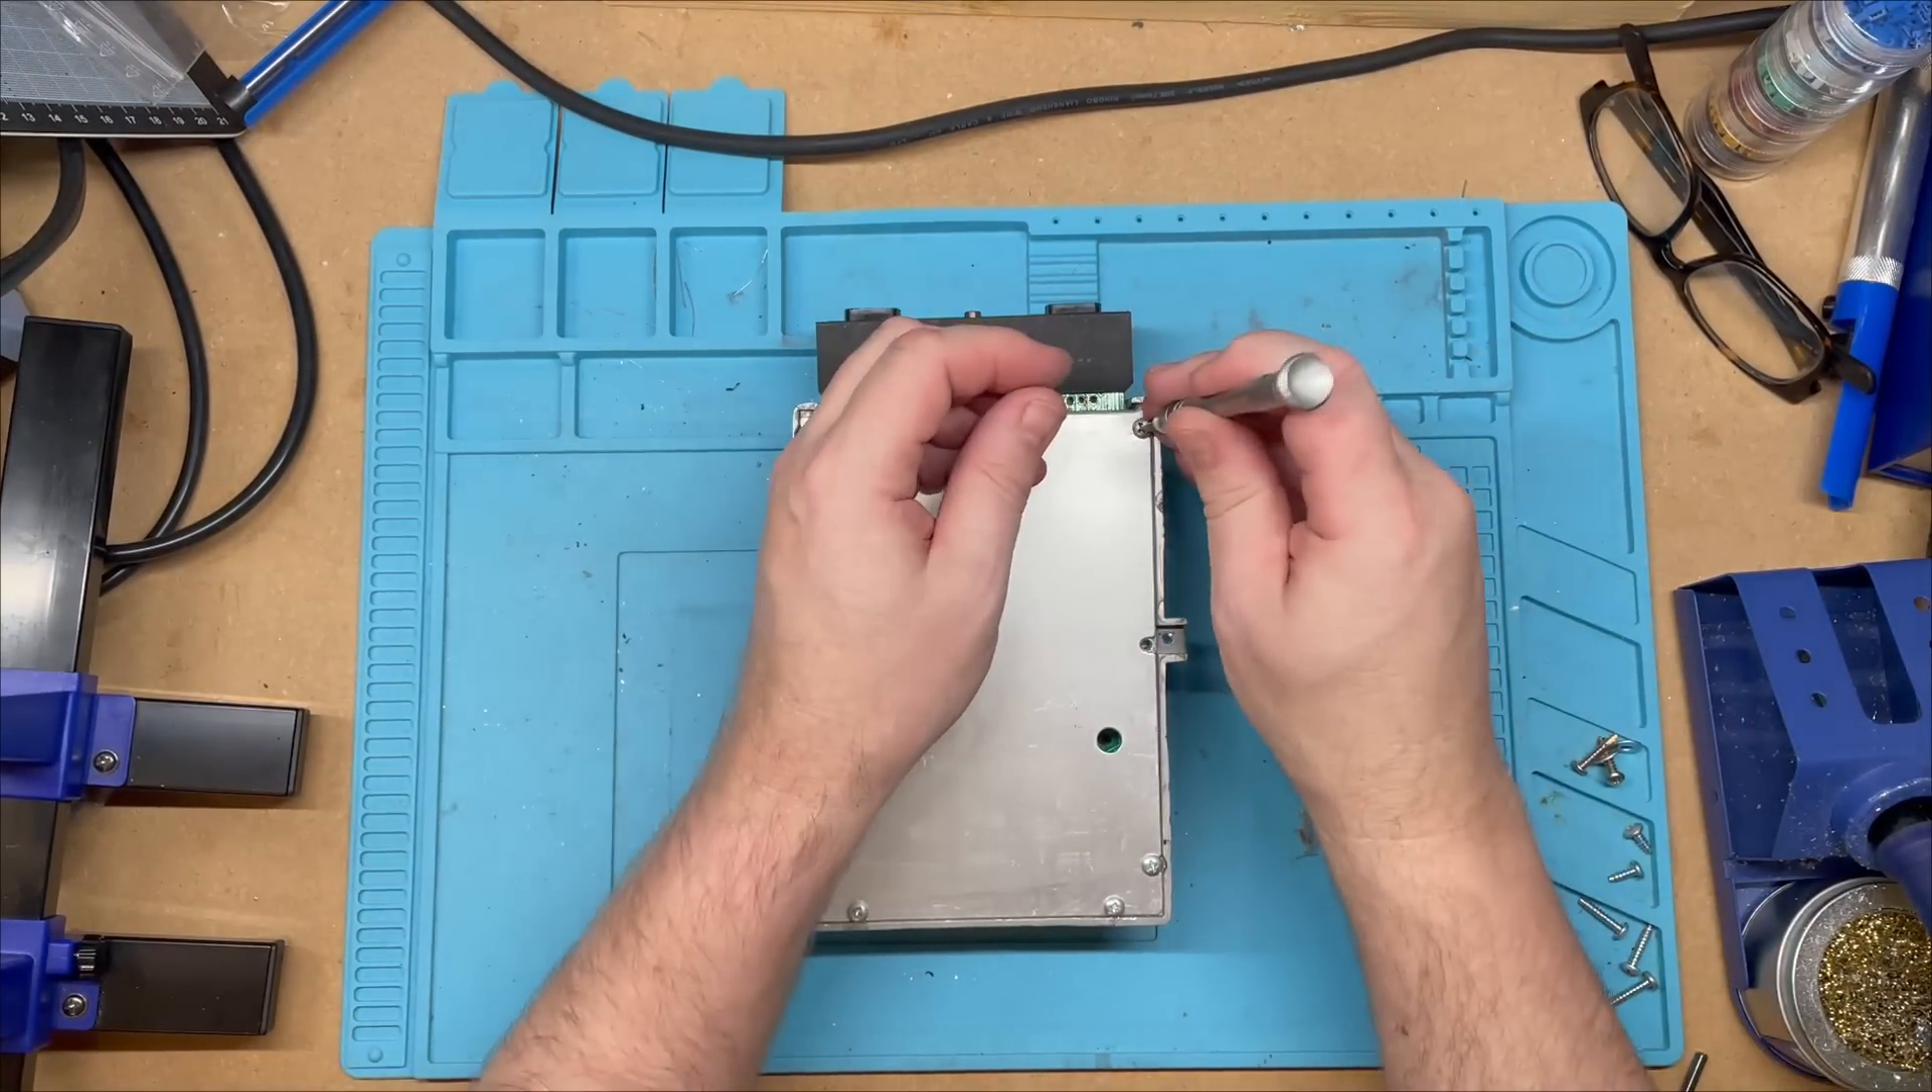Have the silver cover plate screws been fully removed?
No.